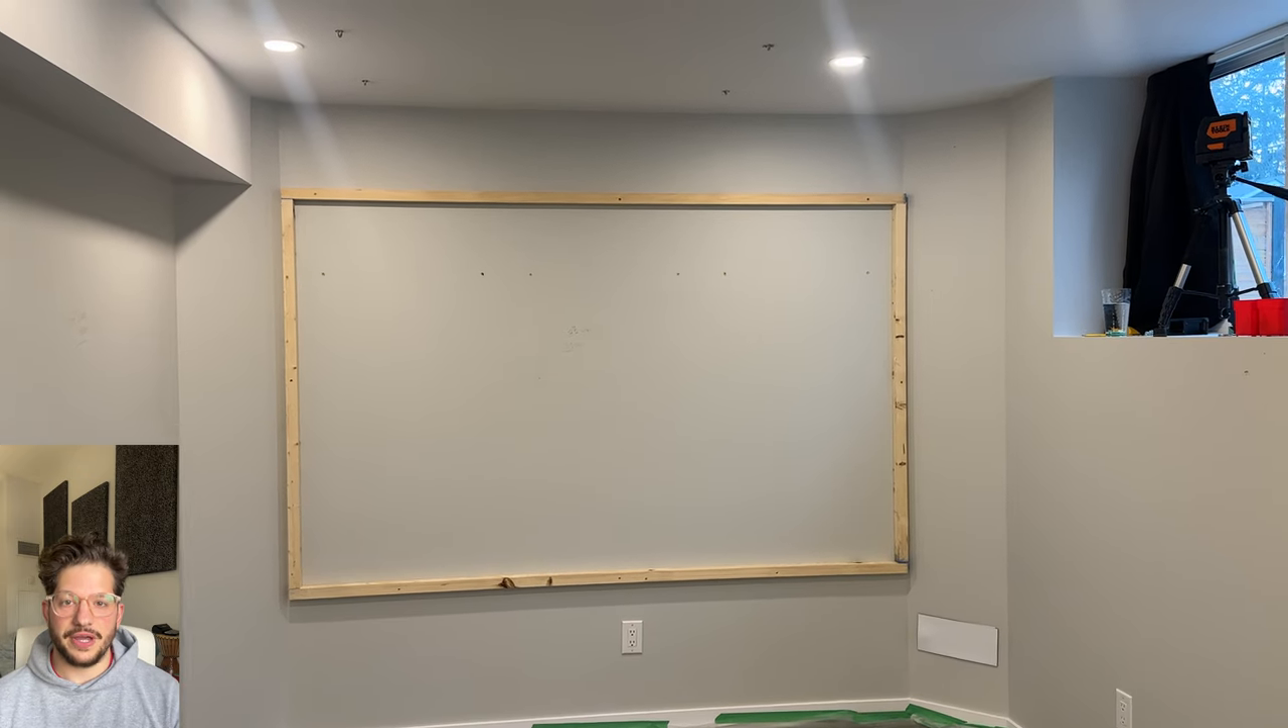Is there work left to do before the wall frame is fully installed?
No.